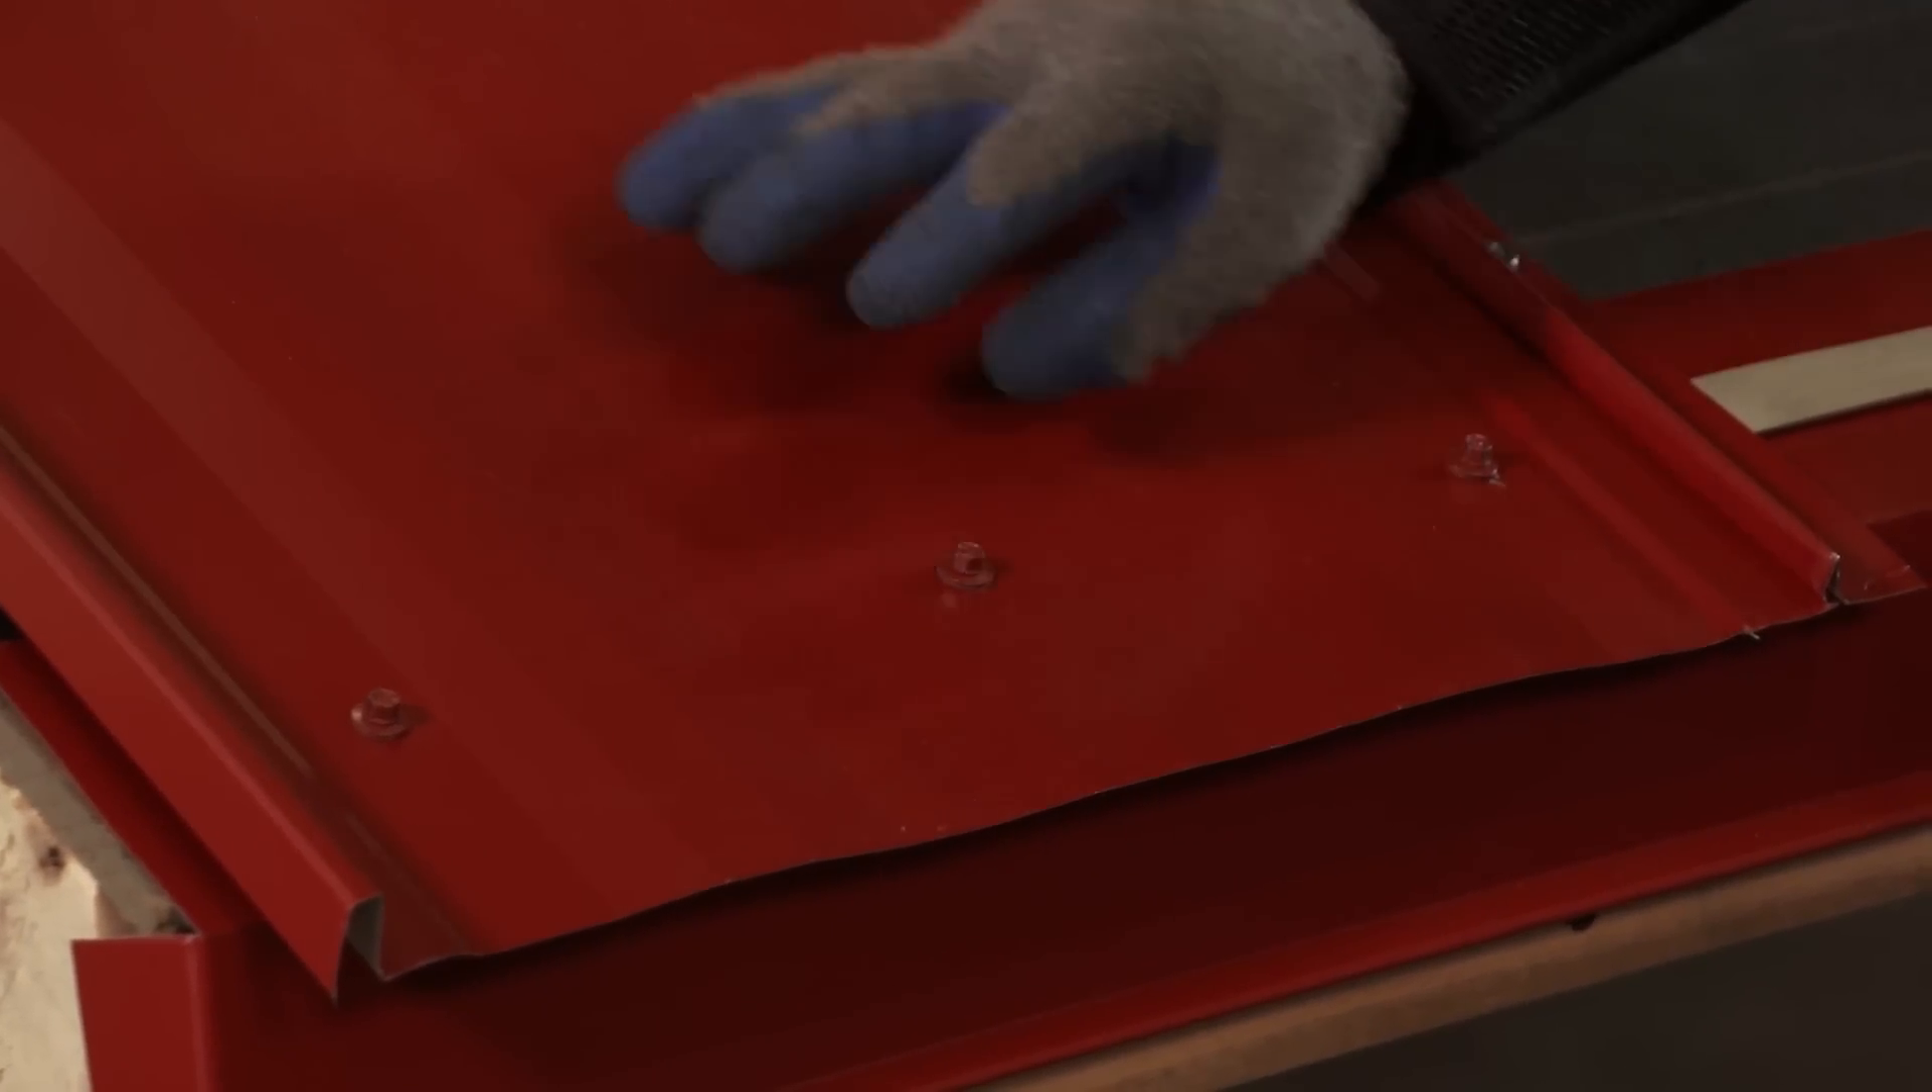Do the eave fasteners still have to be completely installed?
No.